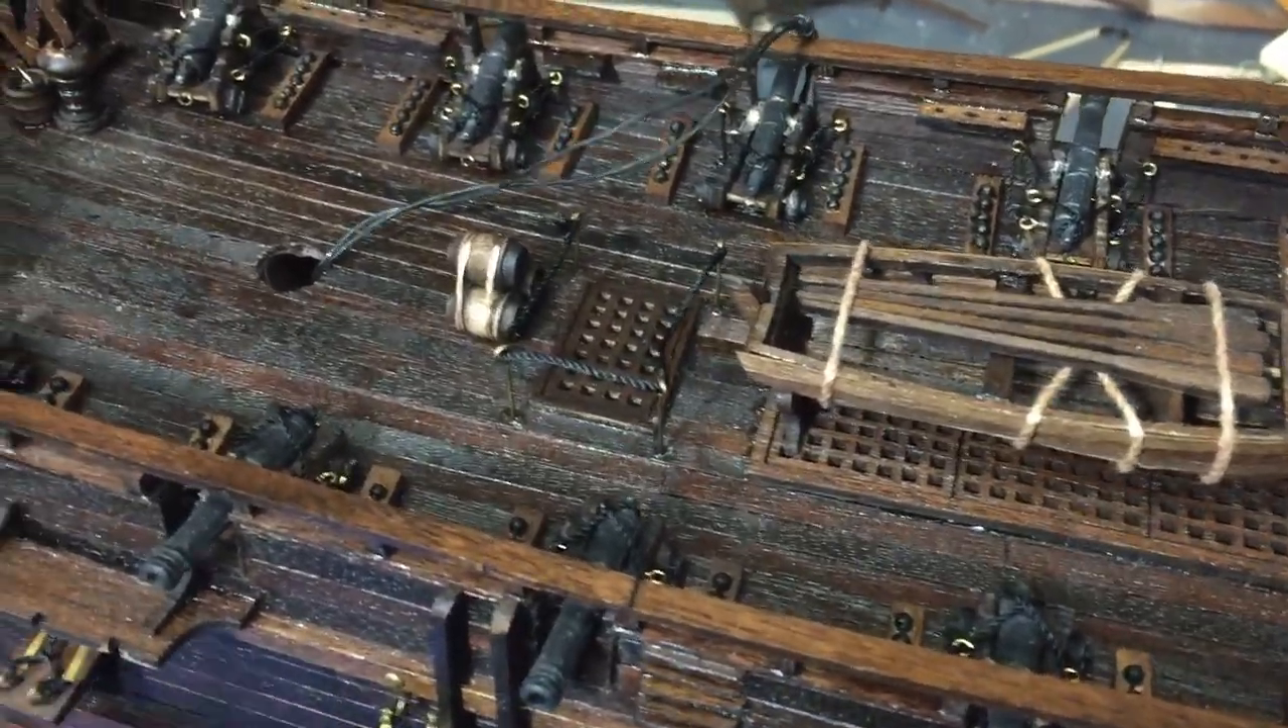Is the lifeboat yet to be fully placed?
No.